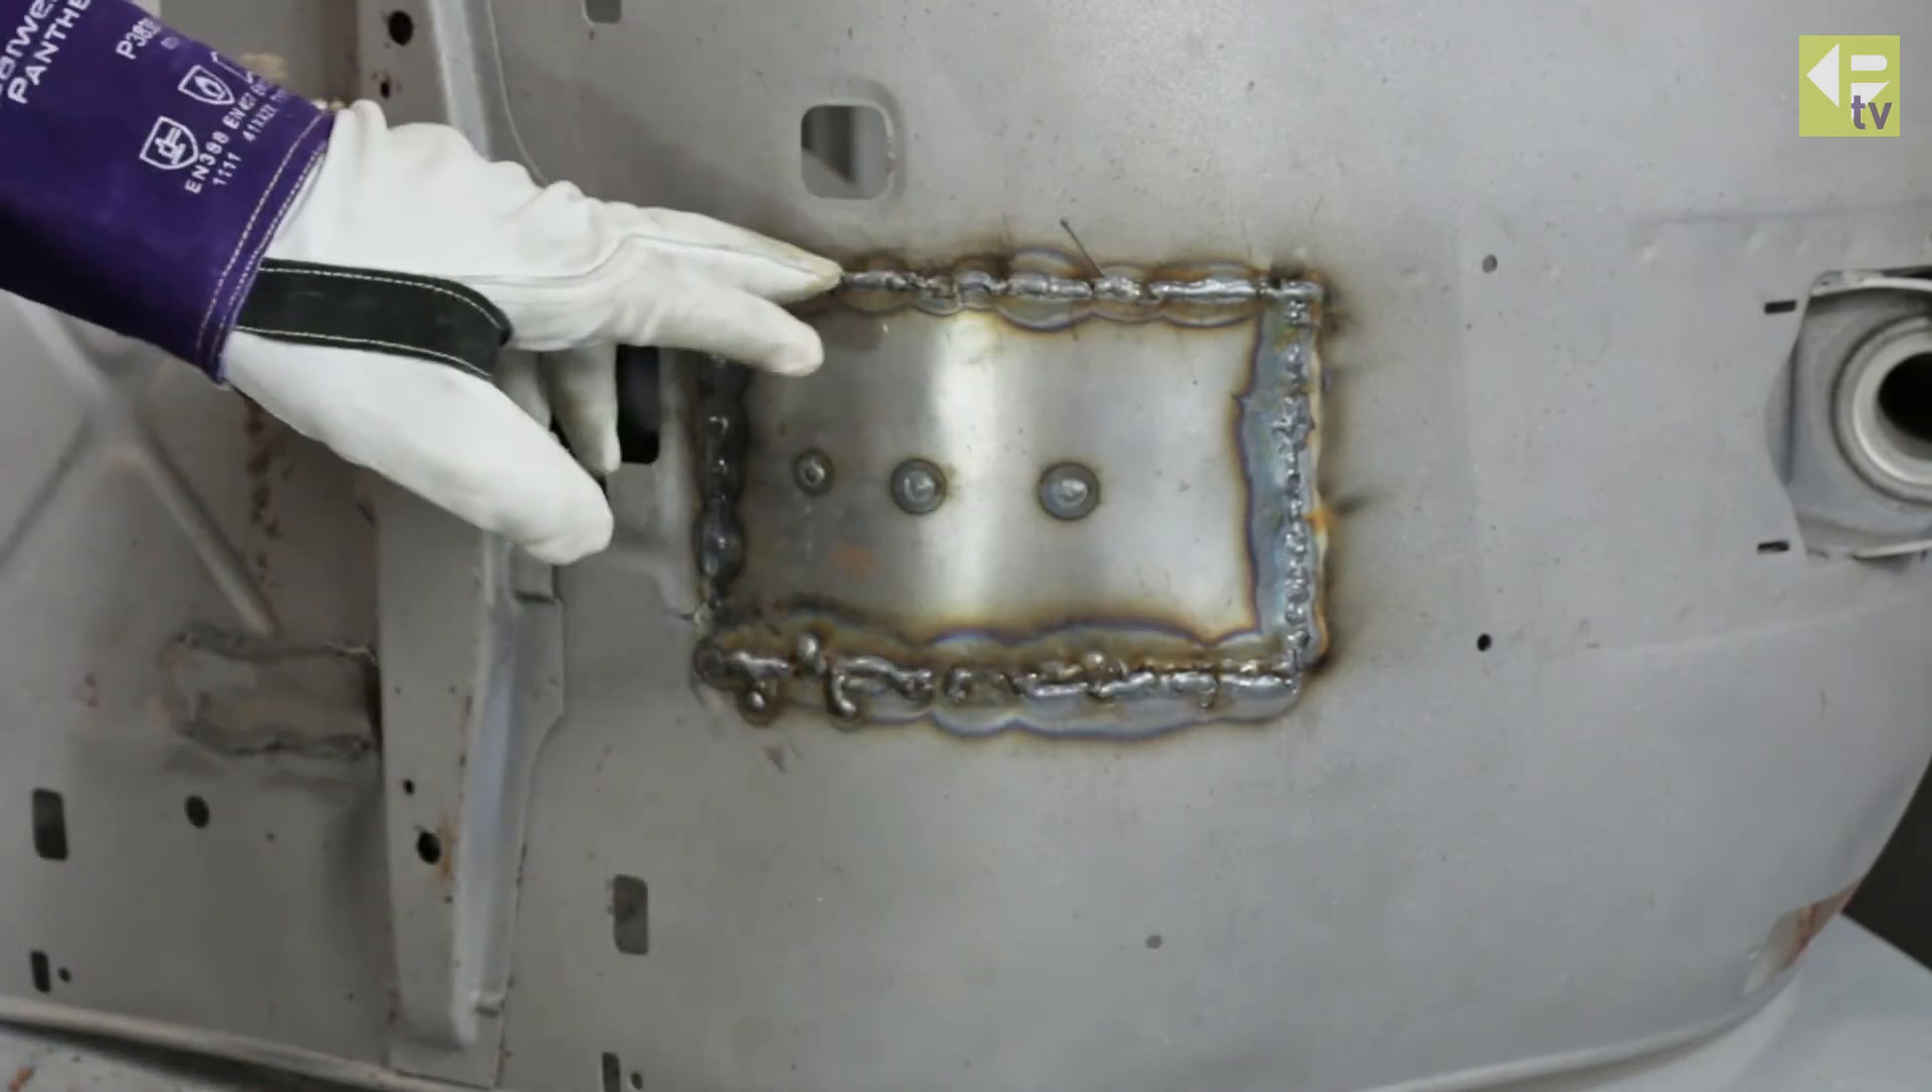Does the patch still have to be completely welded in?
No.